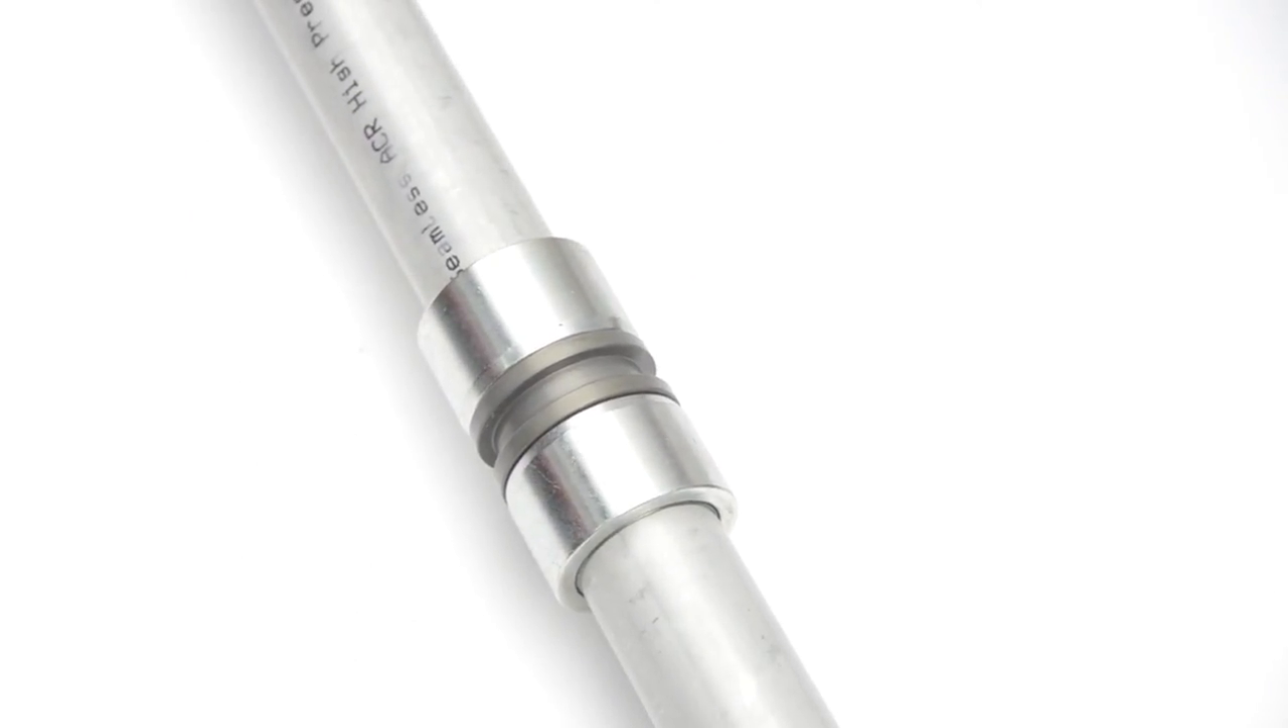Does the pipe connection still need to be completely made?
No.